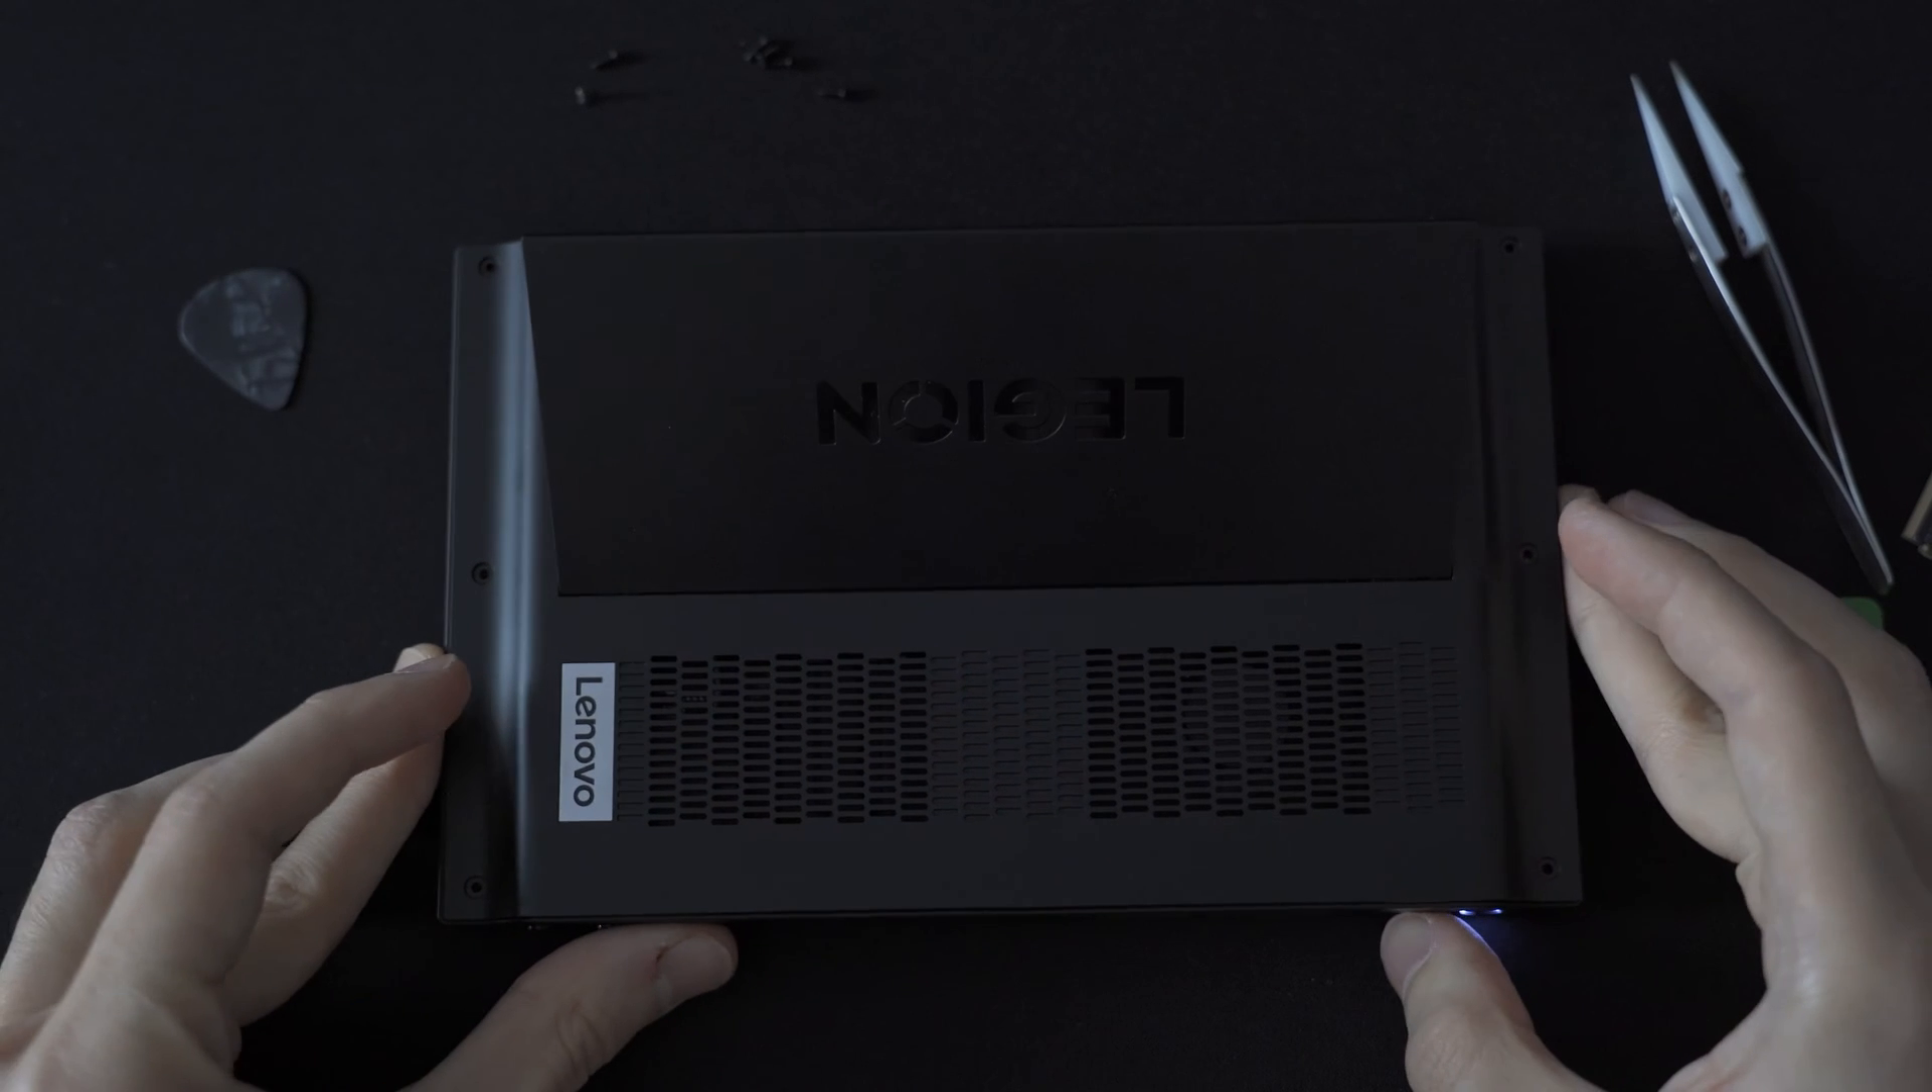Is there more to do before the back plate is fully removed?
Yes.